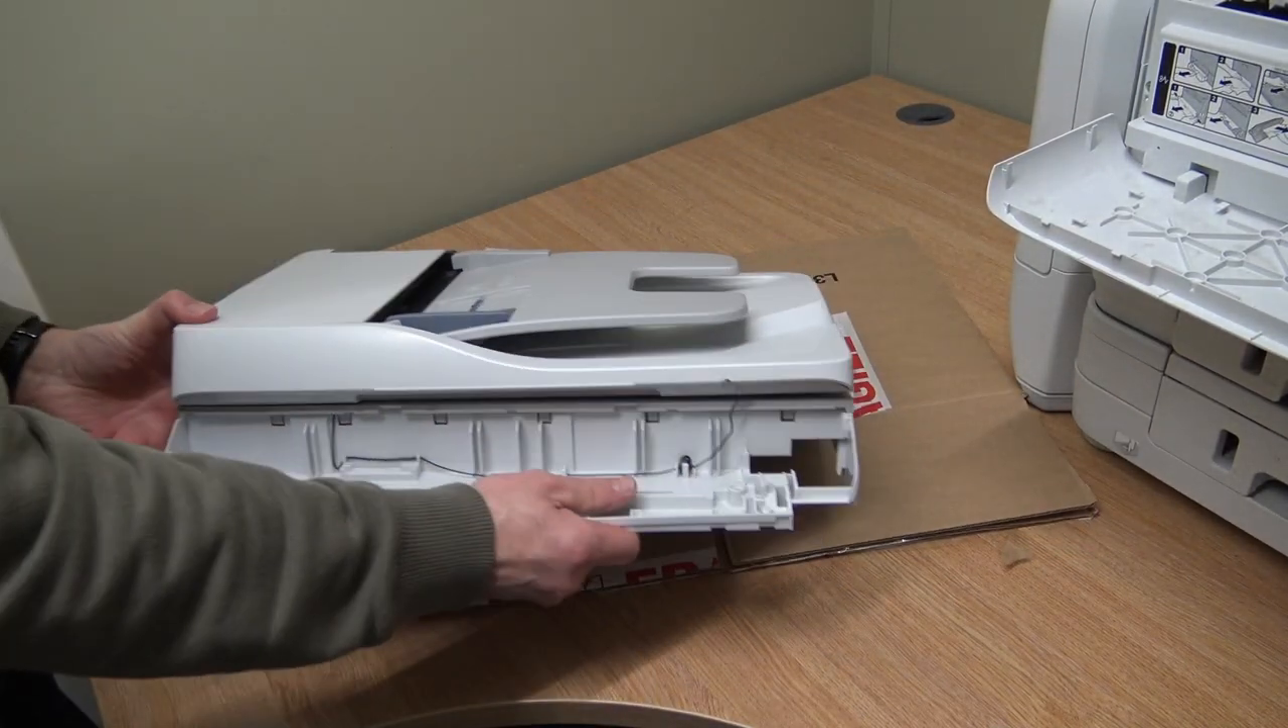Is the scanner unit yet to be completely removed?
No.